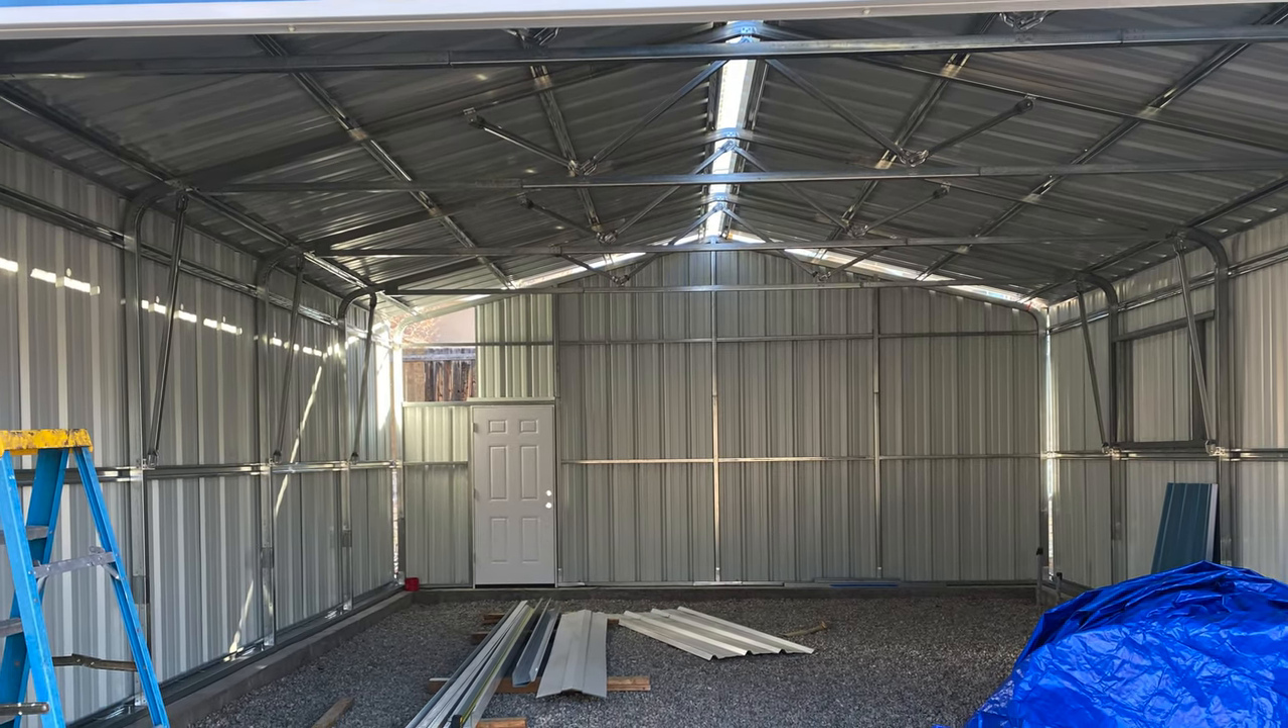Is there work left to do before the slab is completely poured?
Yes.